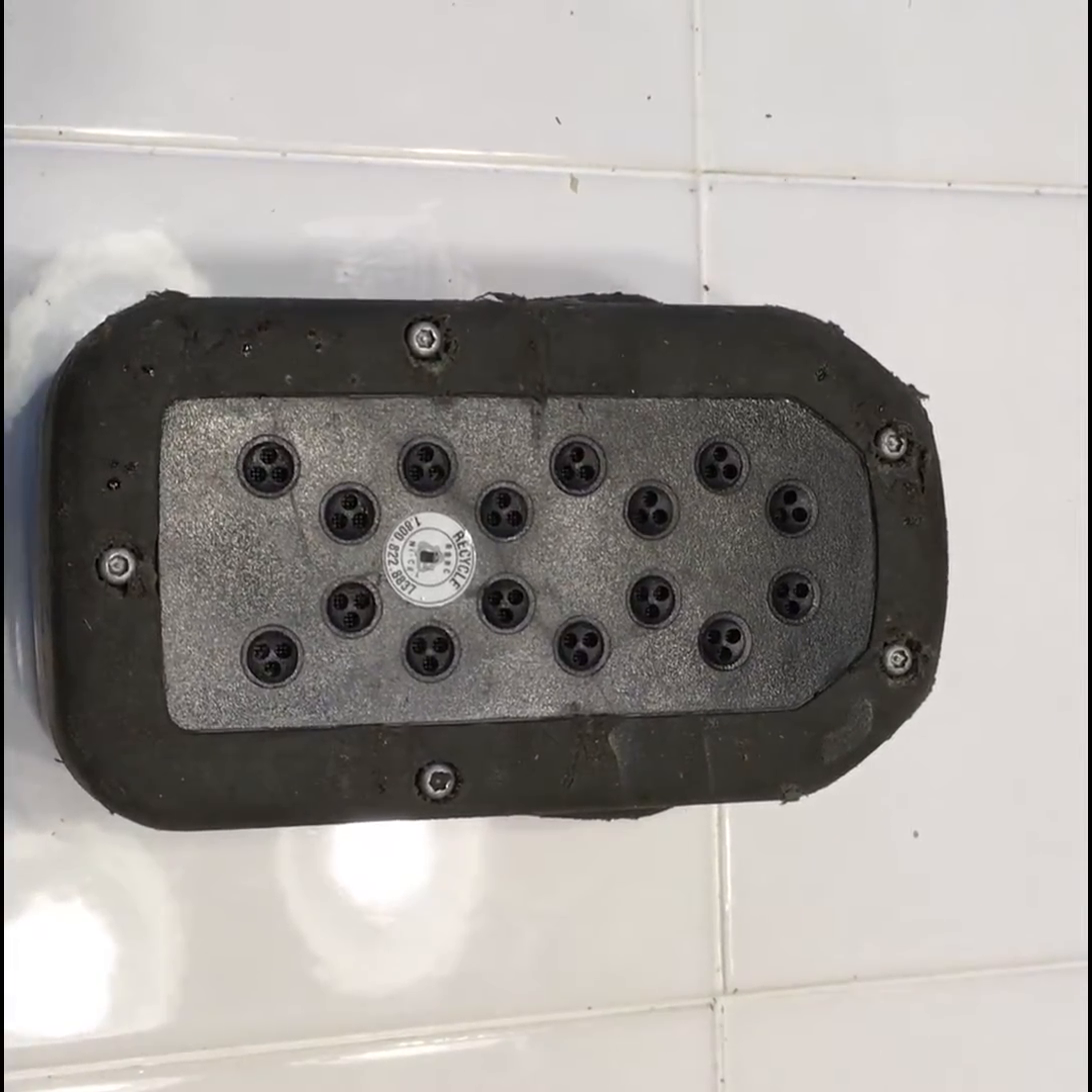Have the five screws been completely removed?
No.